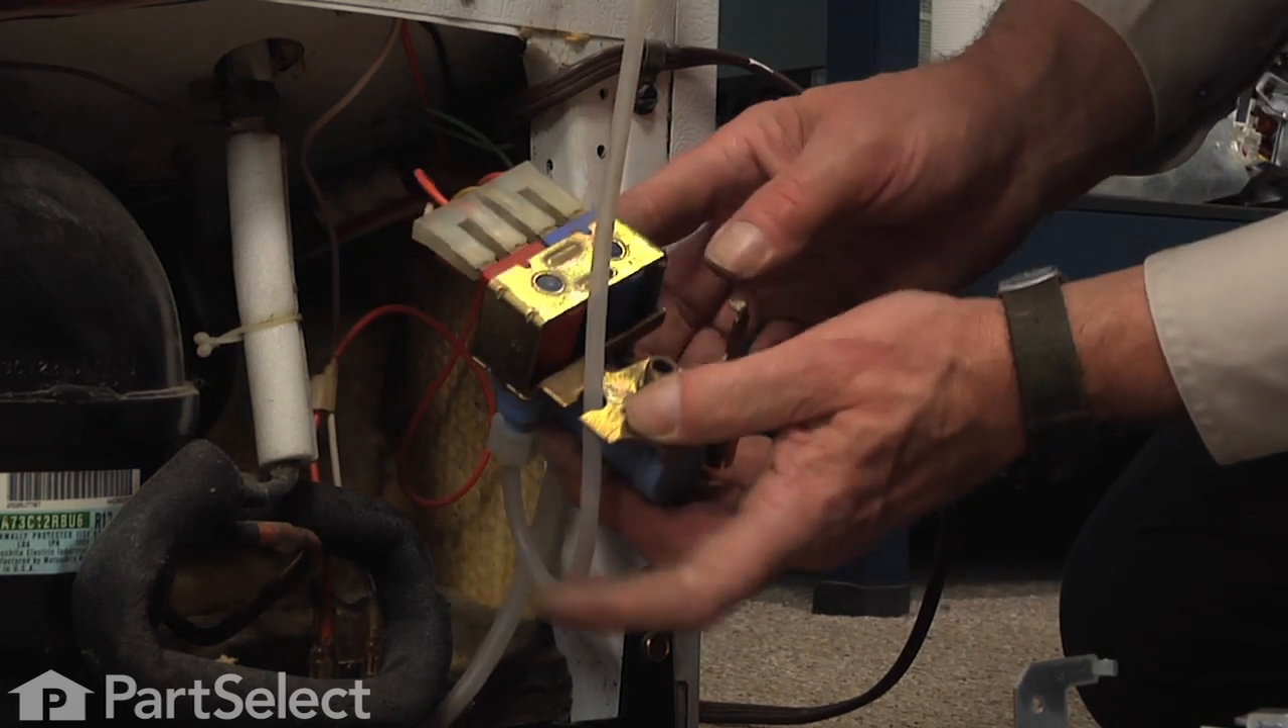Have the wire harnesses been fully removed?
No.